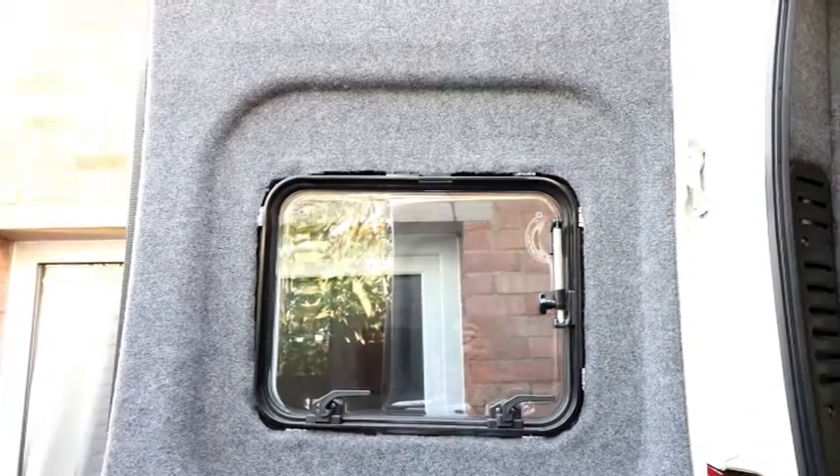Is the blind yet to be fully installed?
Yes.